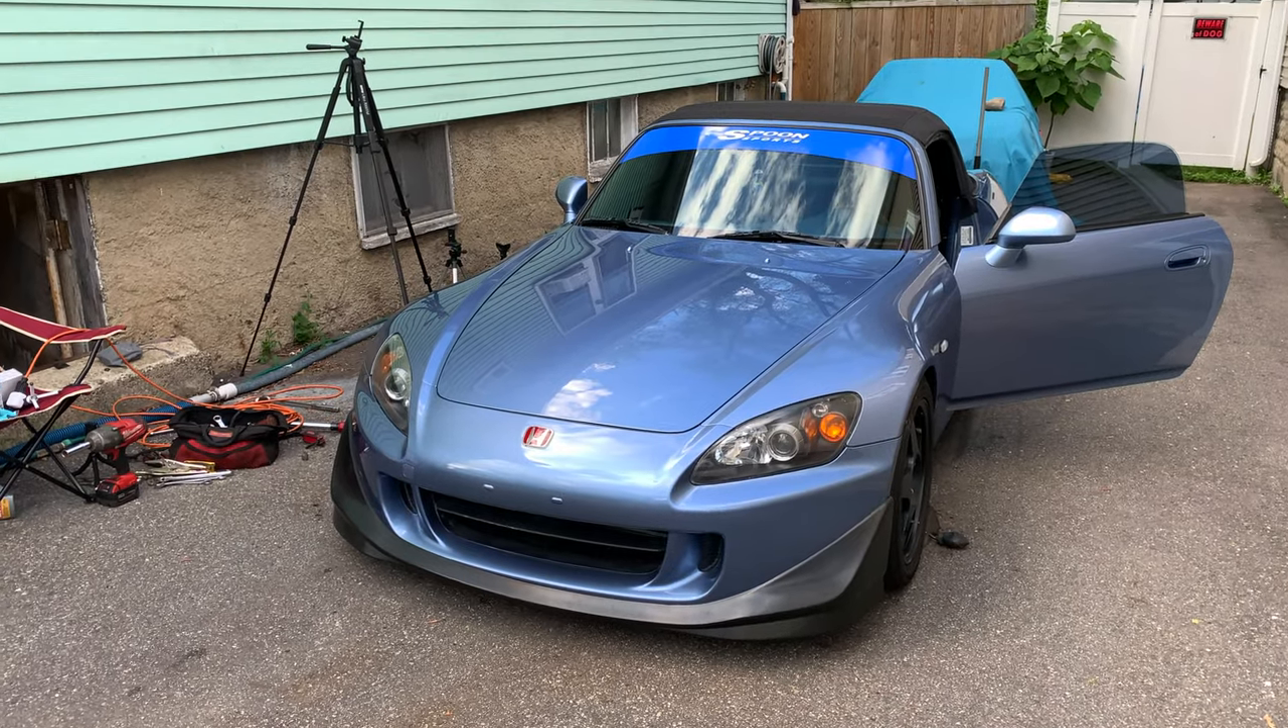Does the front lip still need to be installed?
No.